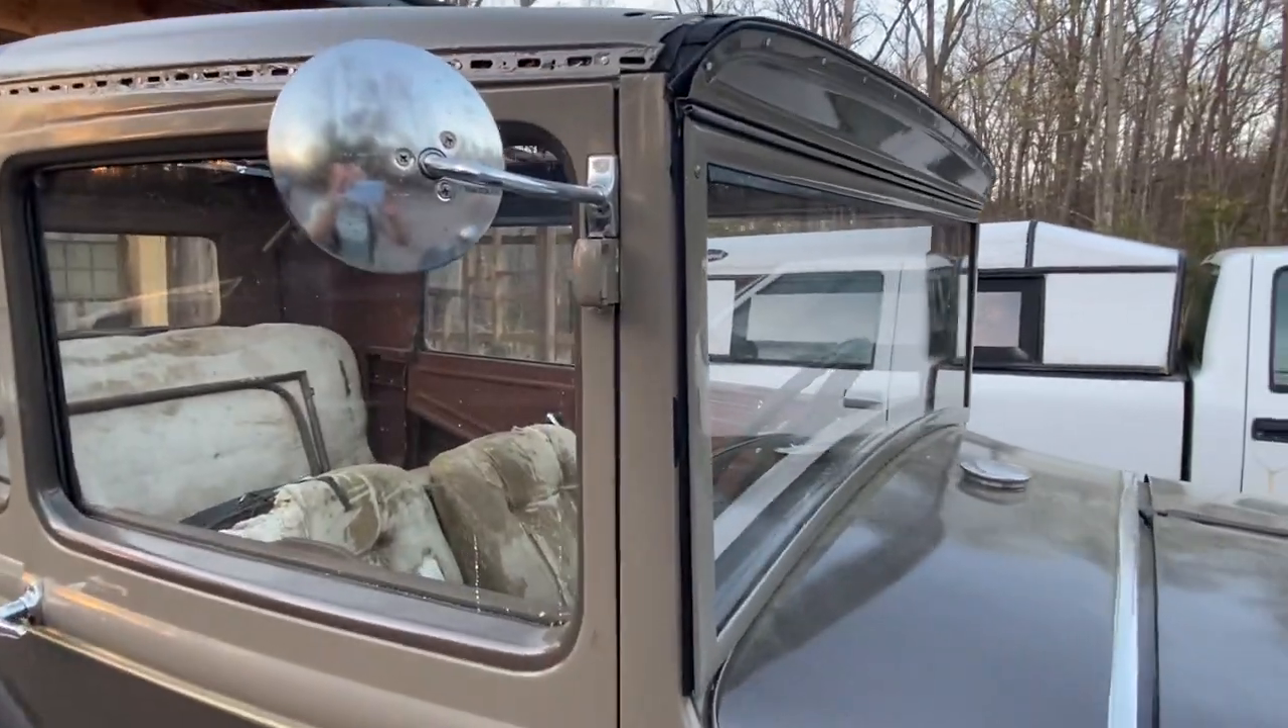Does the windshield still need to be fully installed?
No.